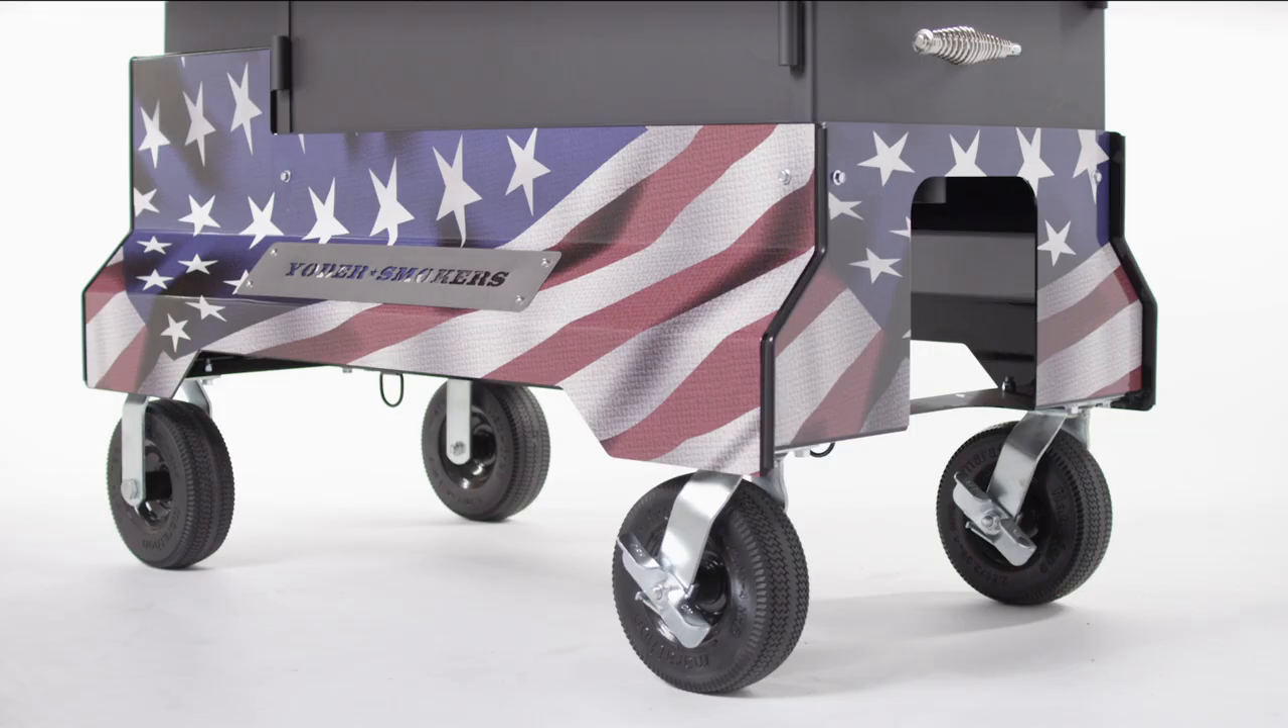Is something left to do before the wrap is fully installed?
No.